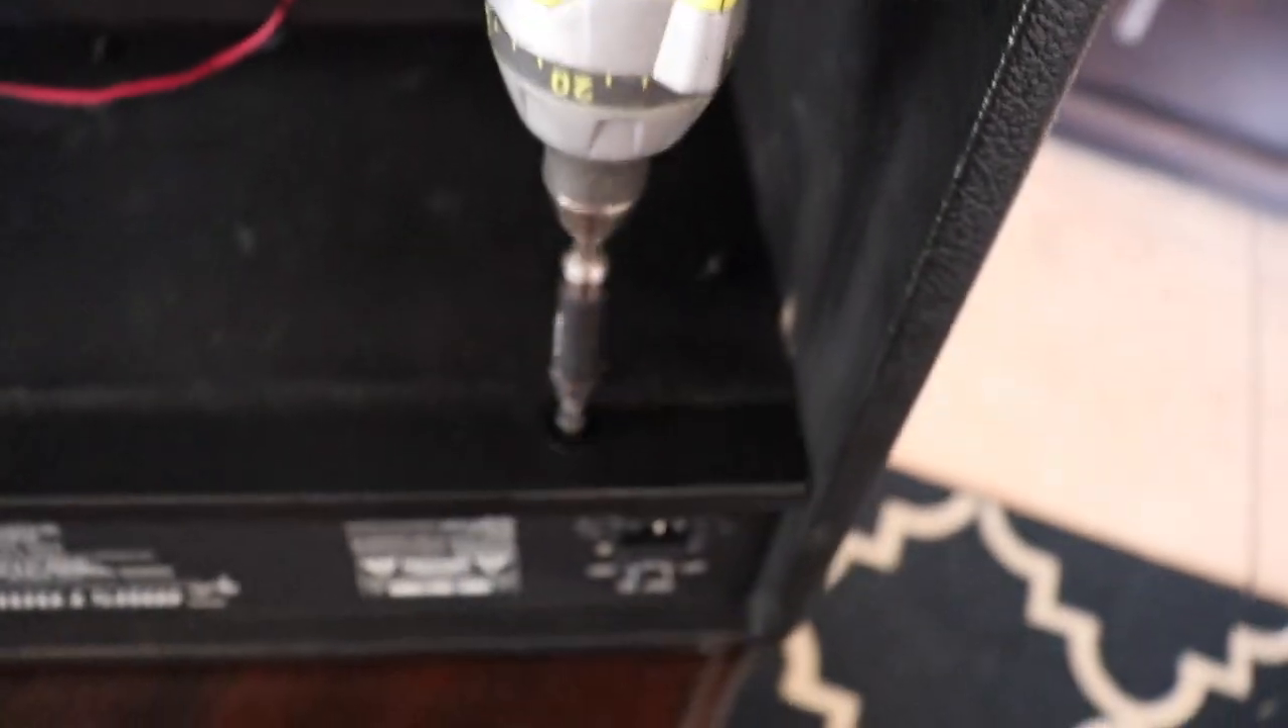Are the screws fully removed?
No.